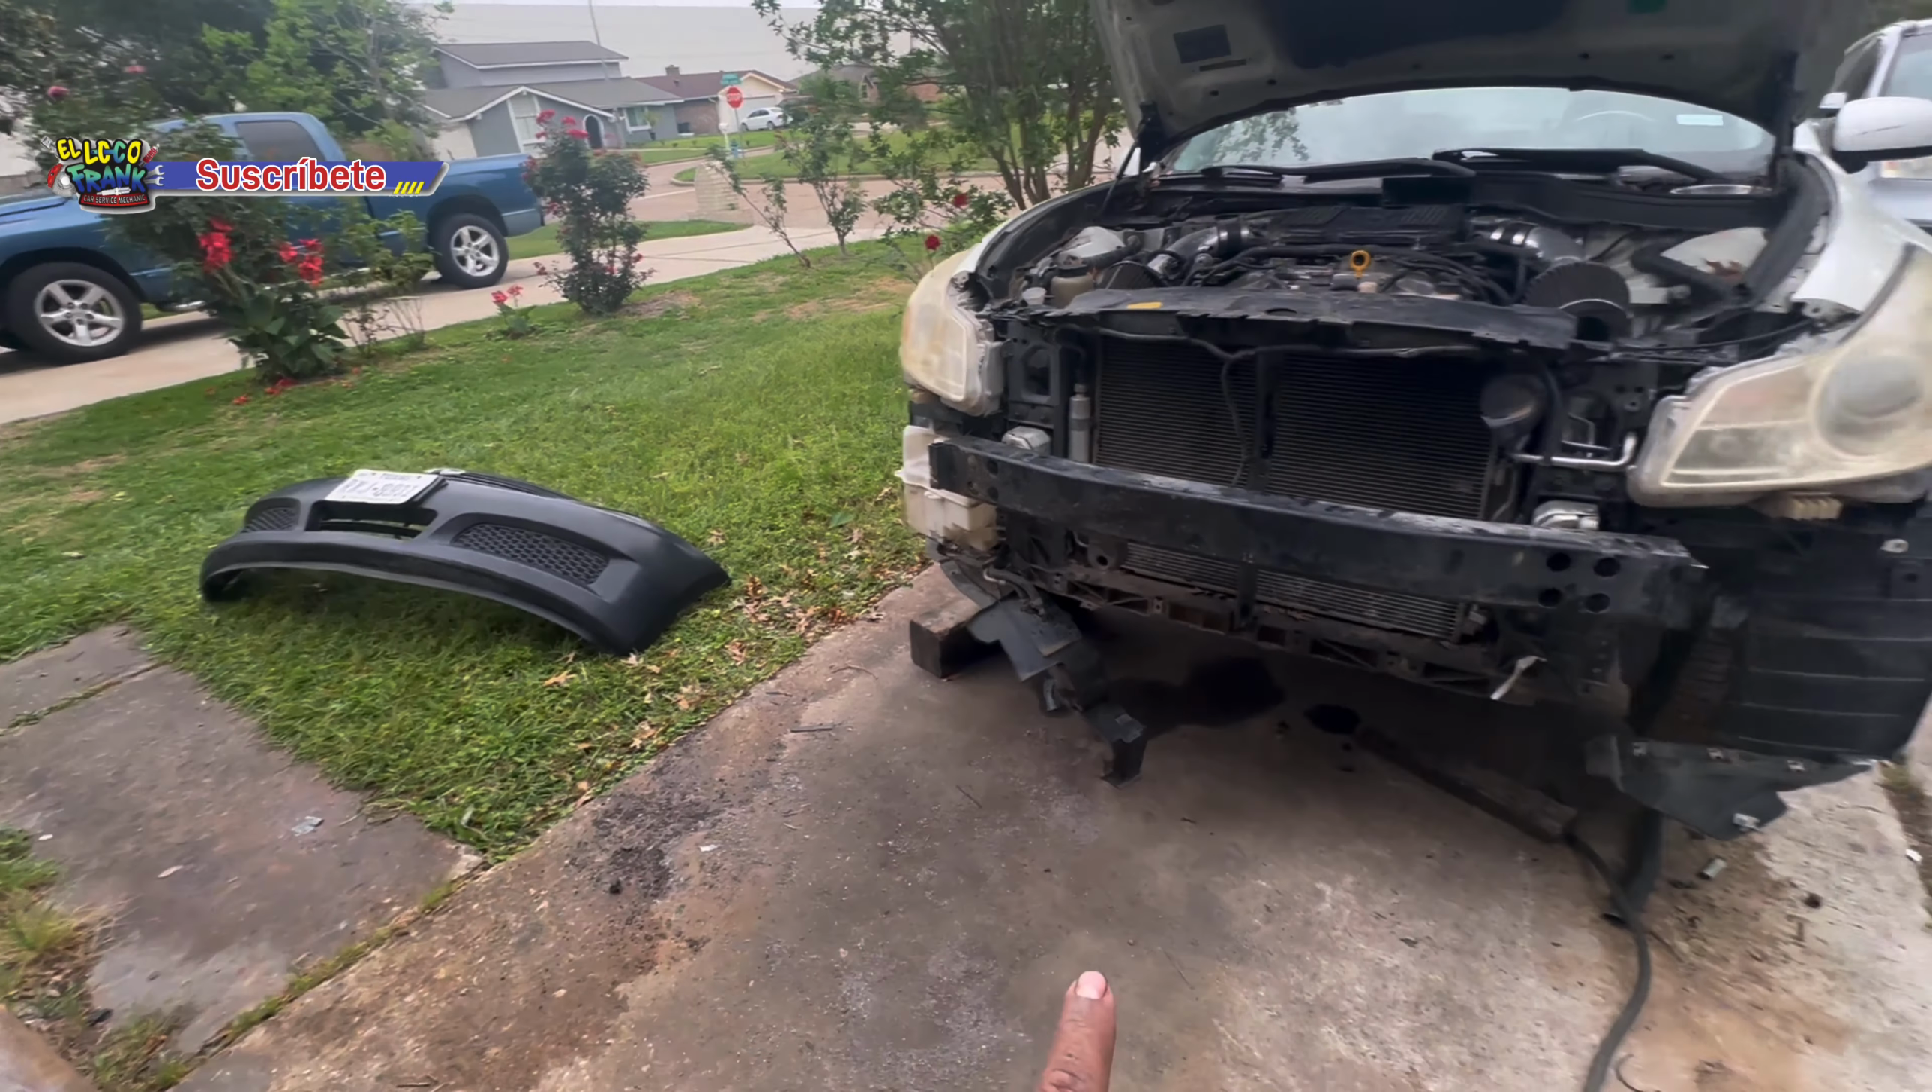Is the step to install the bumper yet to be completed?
Yes.